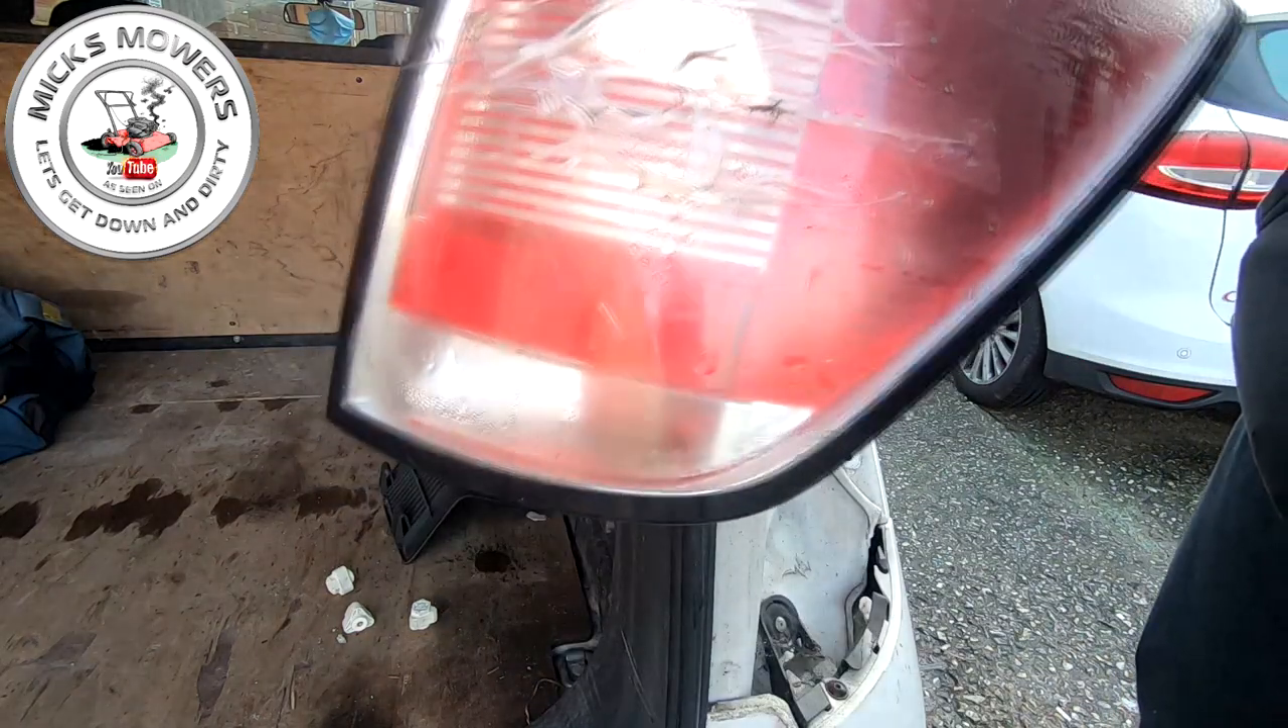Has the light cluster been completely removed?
Yes.